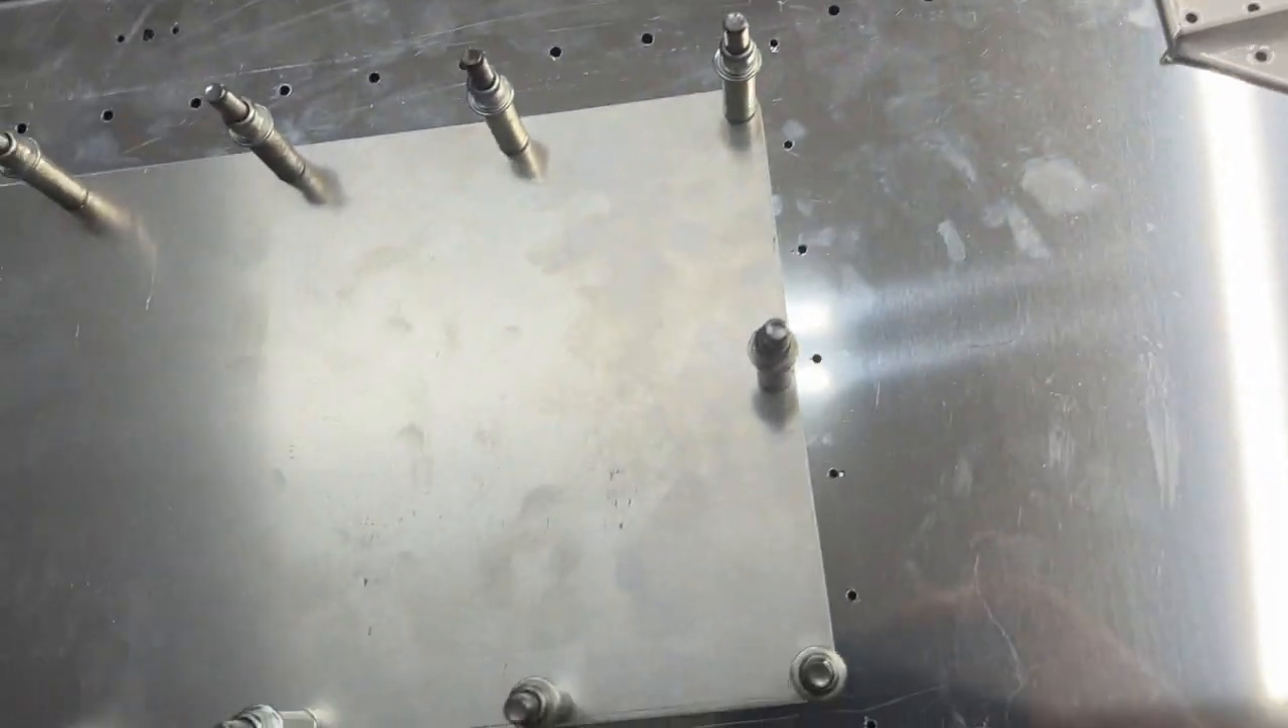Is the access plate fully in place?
Yes.